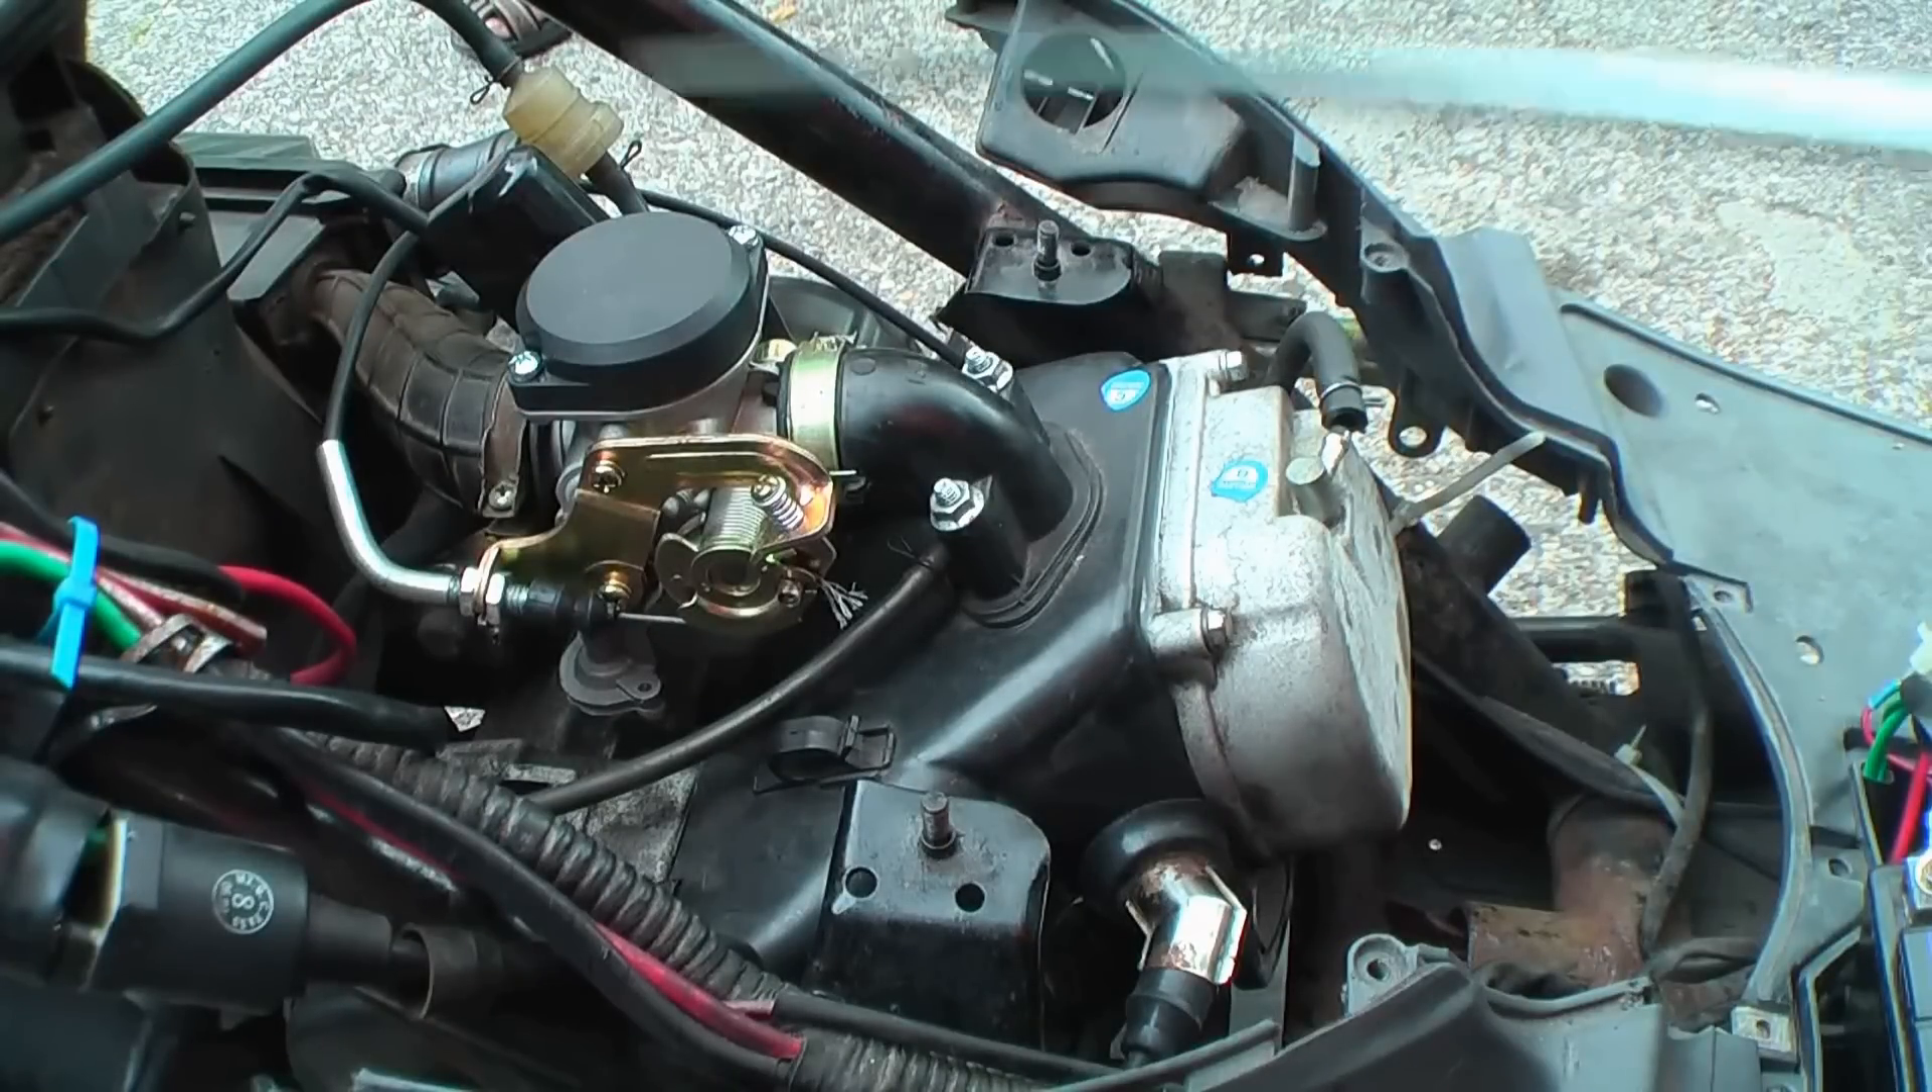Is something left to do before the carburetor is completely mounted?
No.